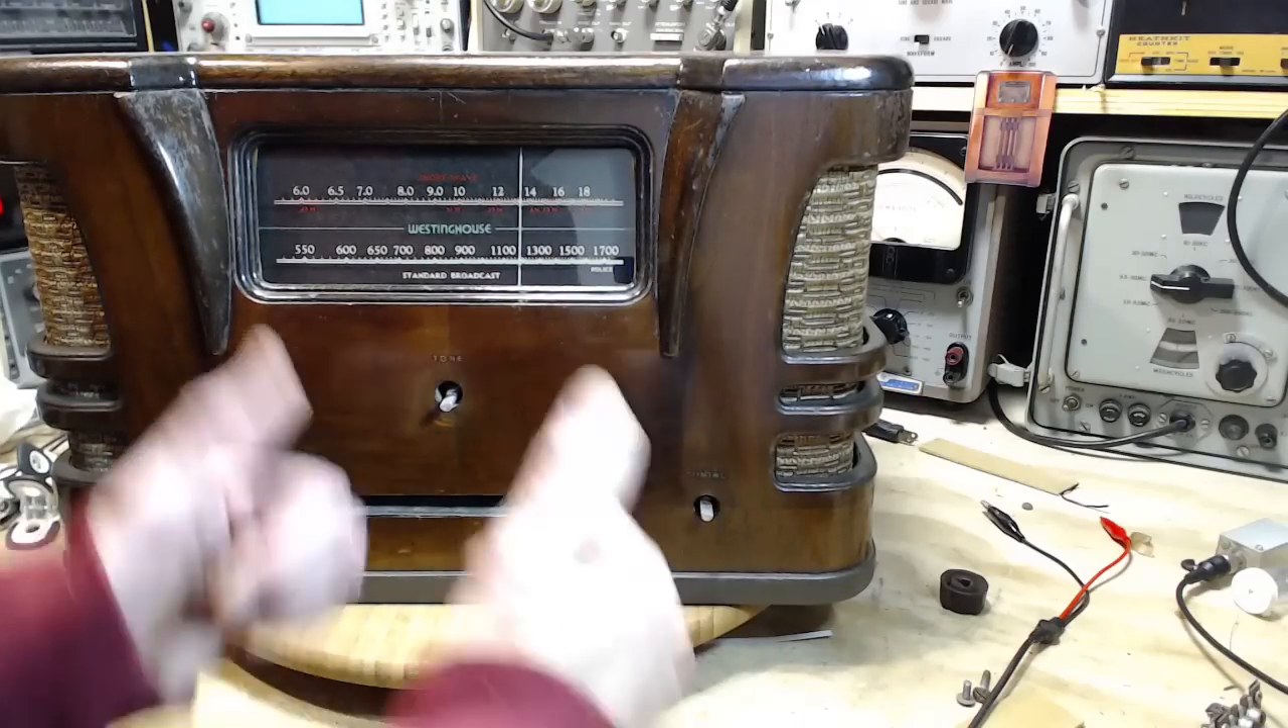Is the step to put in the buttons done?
No.